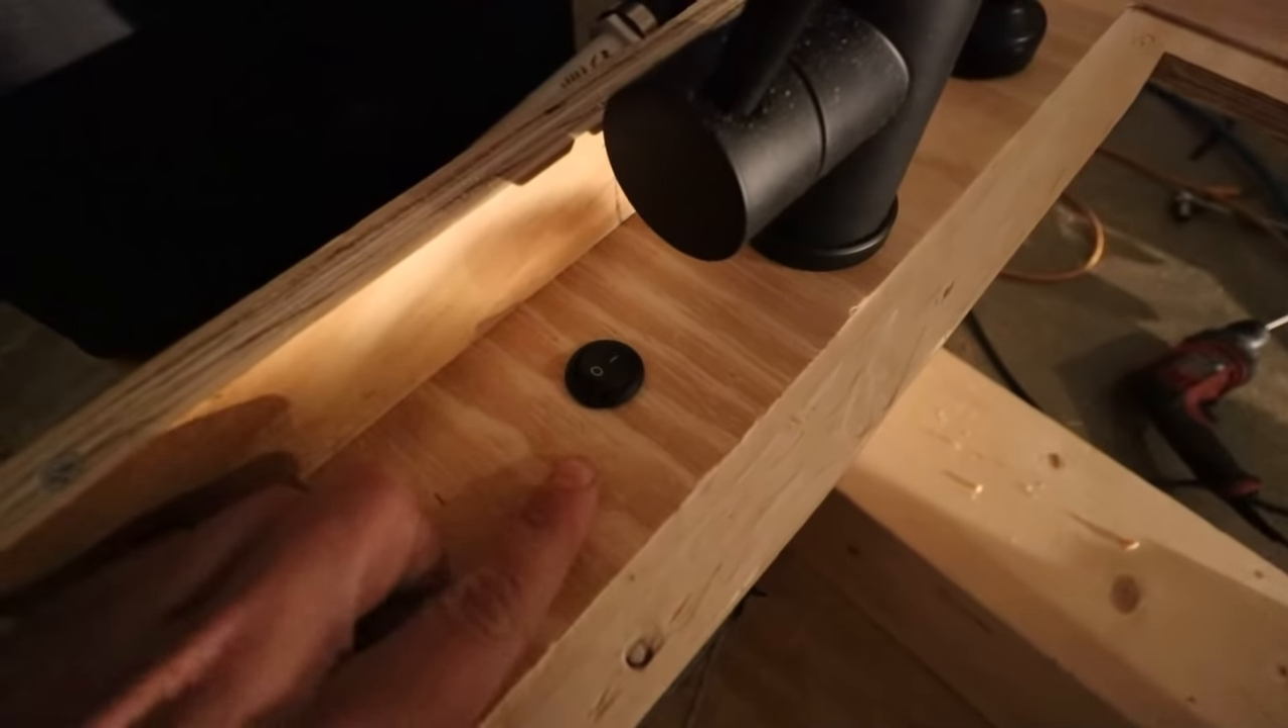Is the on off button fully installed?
Yes.